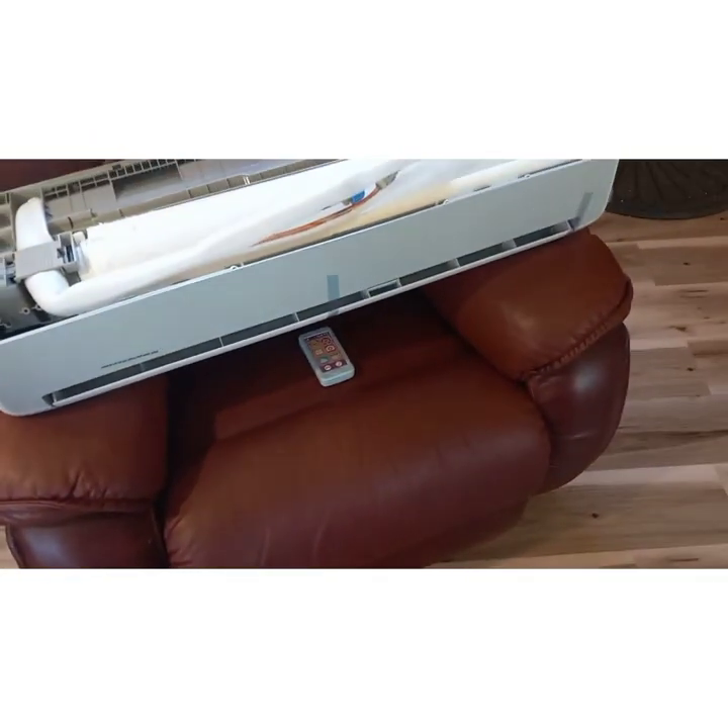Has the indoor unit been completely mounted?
No.